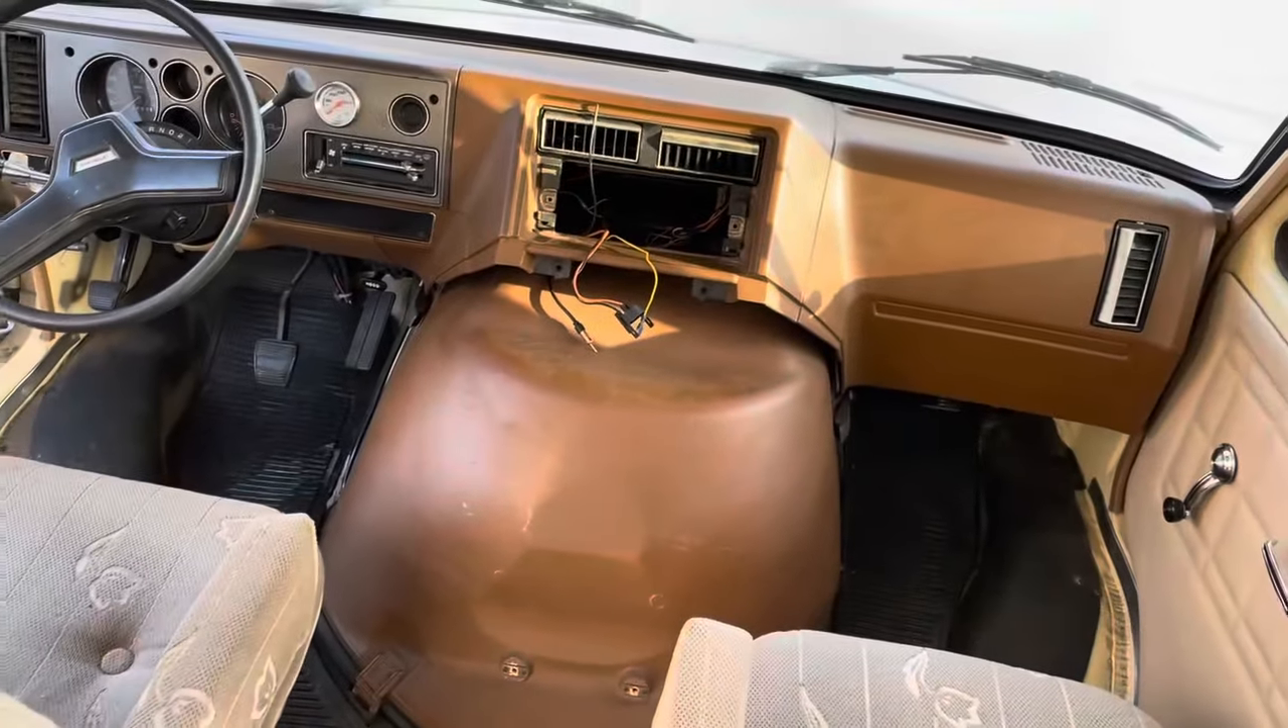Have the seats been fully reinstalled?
Yes.